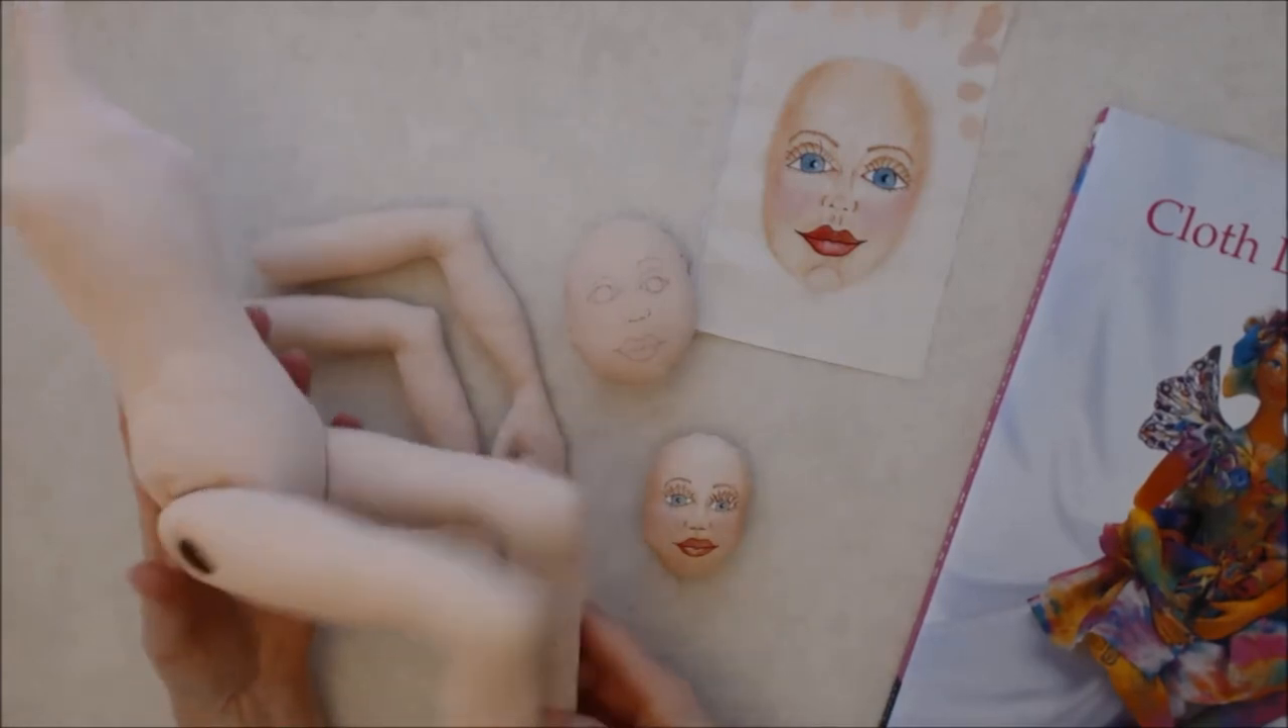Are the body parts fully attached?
No.